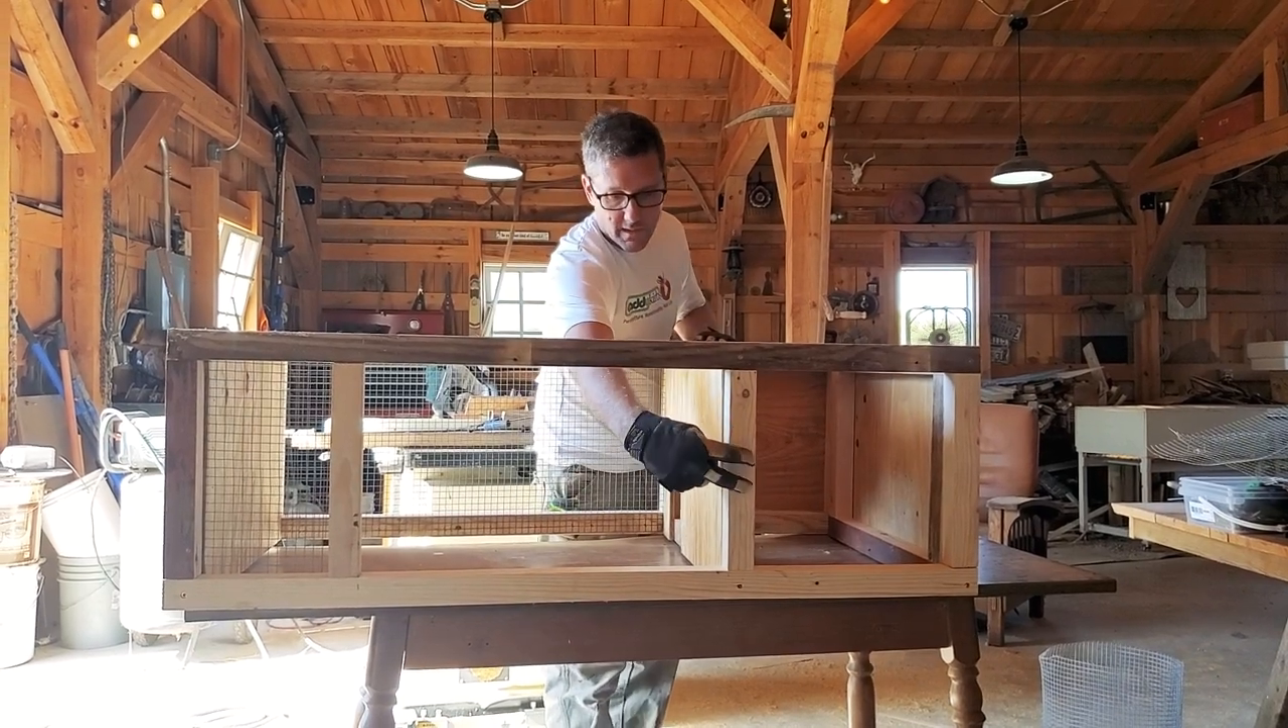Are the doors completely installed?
No.